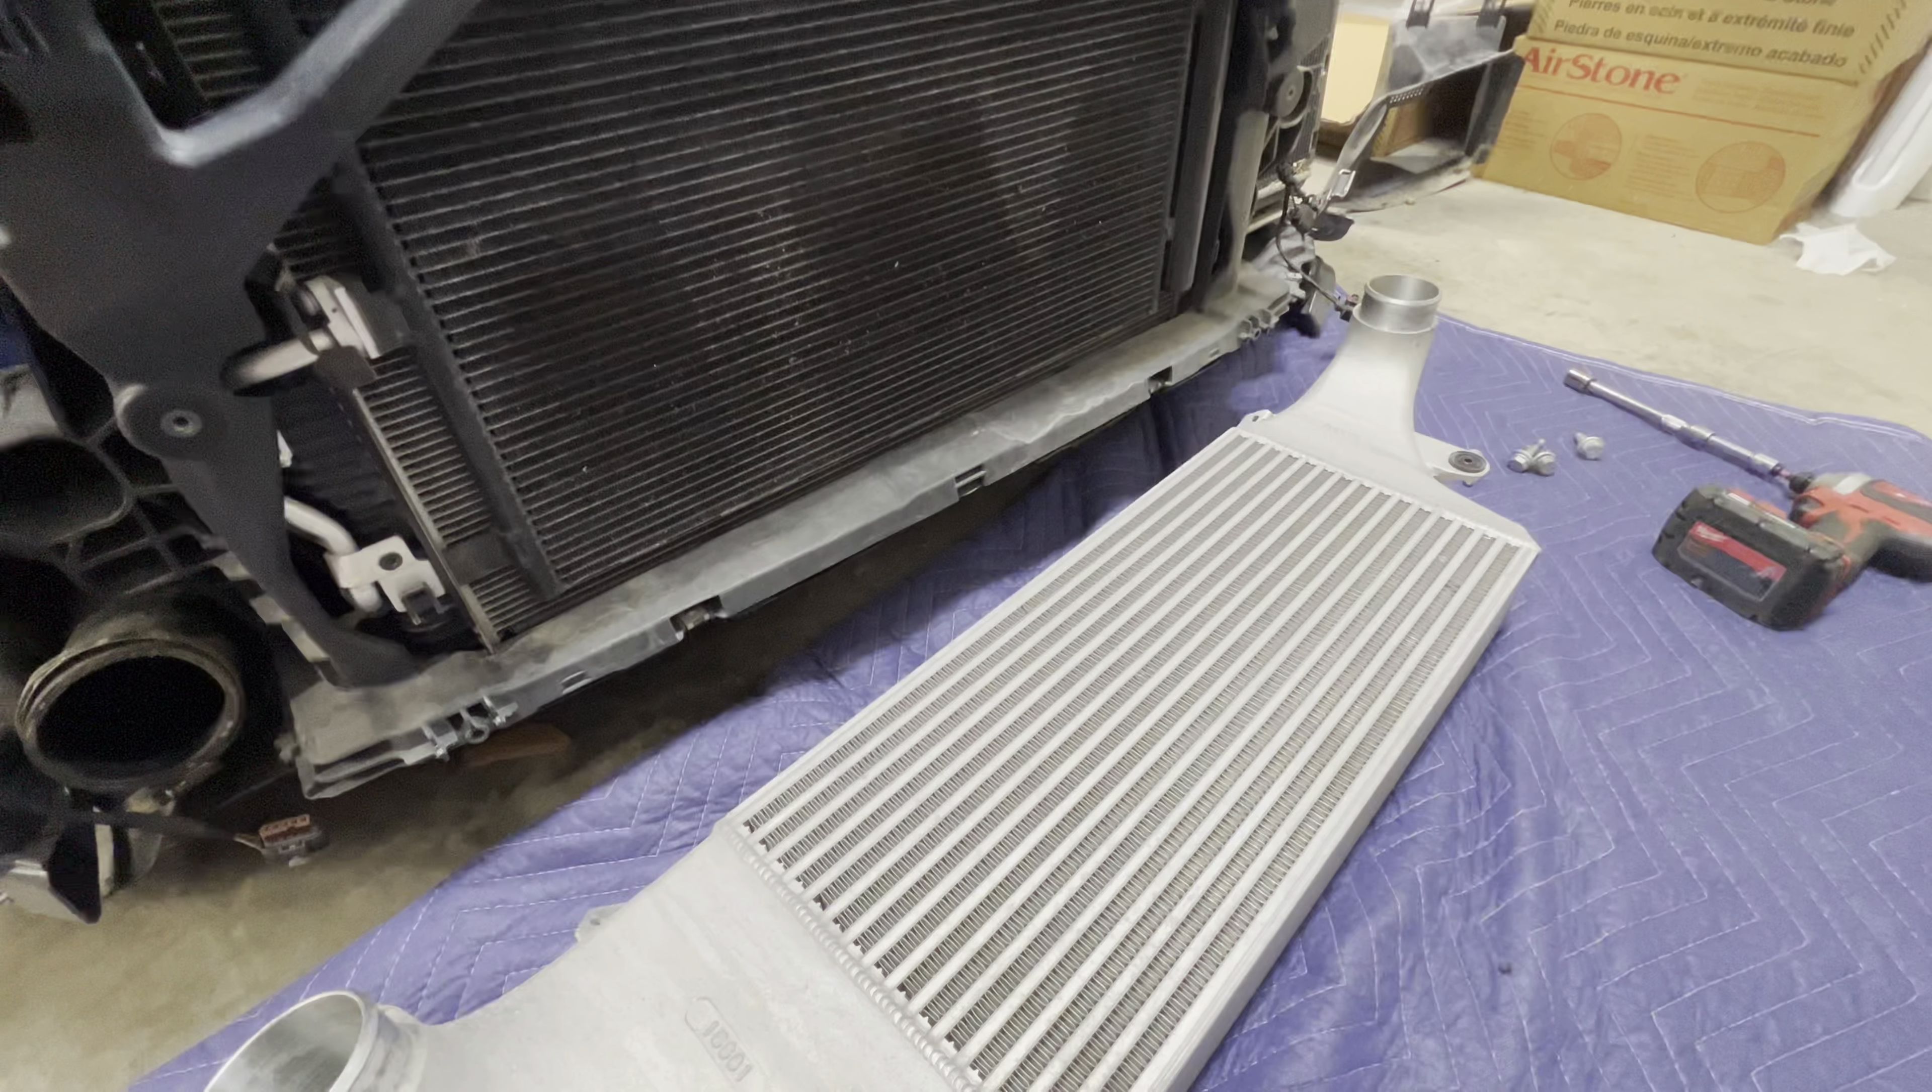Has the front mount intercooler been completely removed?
Yes.